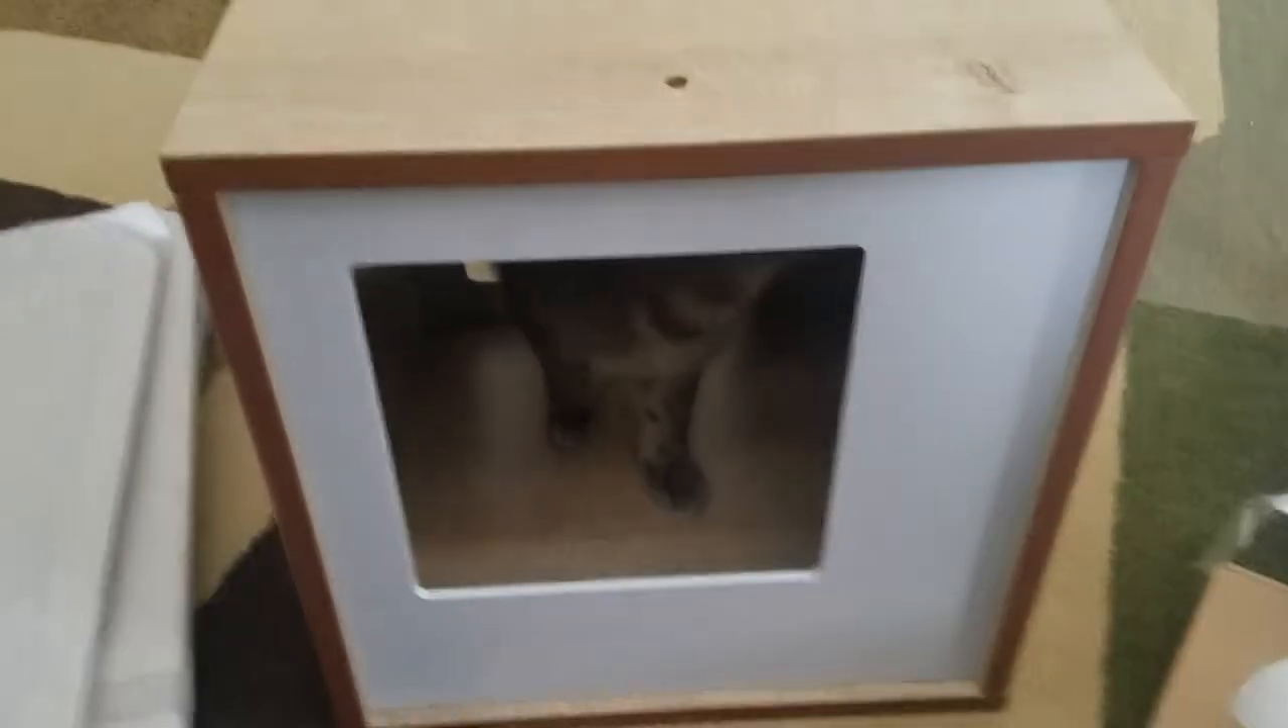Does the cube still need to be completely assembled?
No.